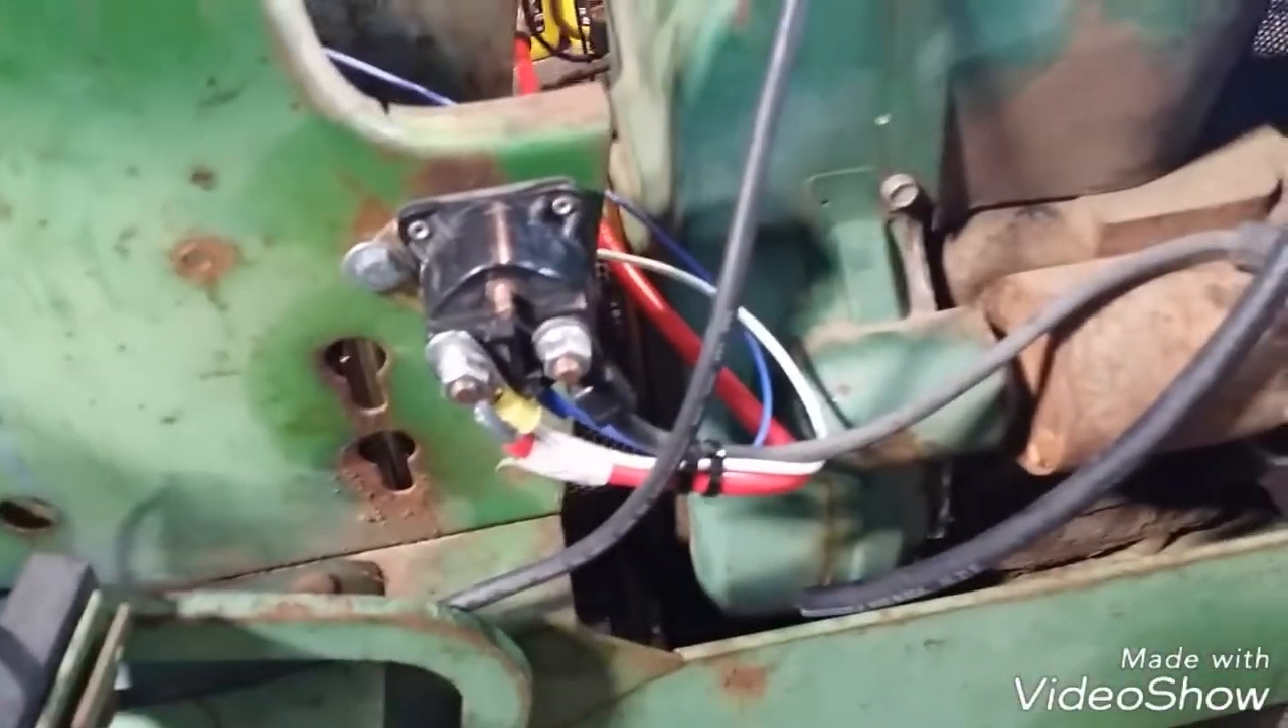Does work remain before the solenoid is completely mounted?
No.